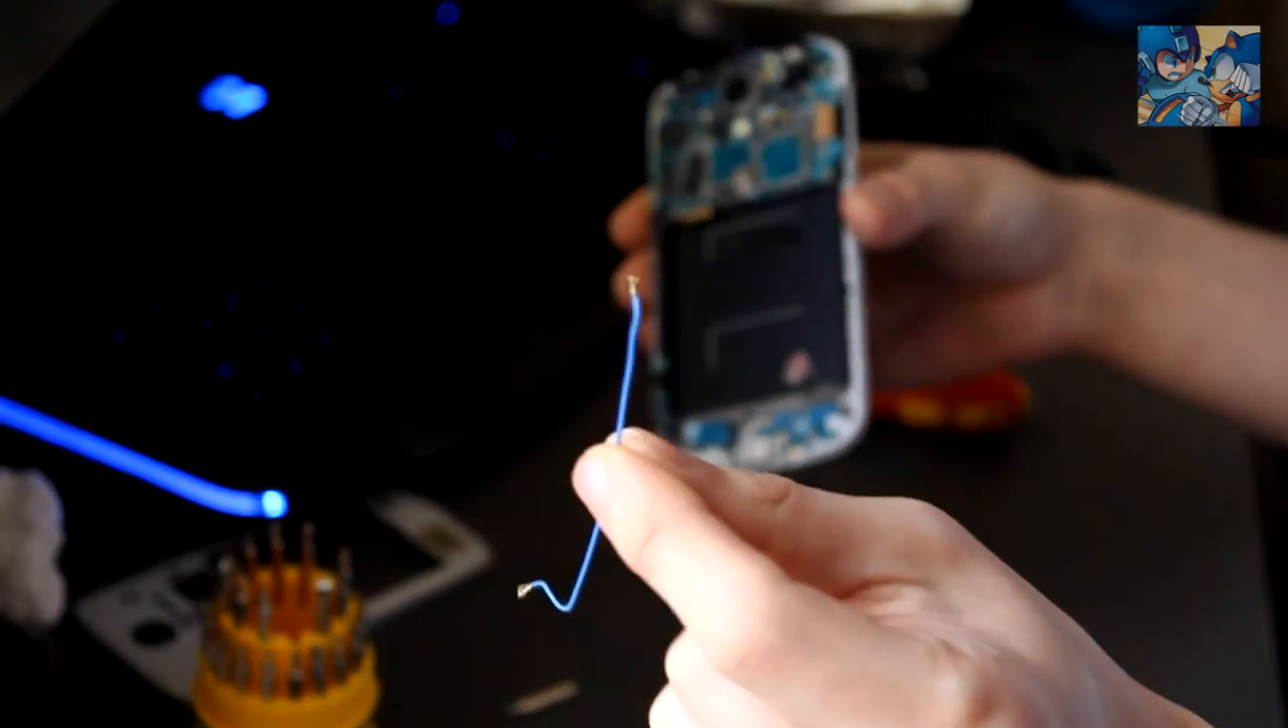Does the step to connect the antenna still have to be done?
Yes.